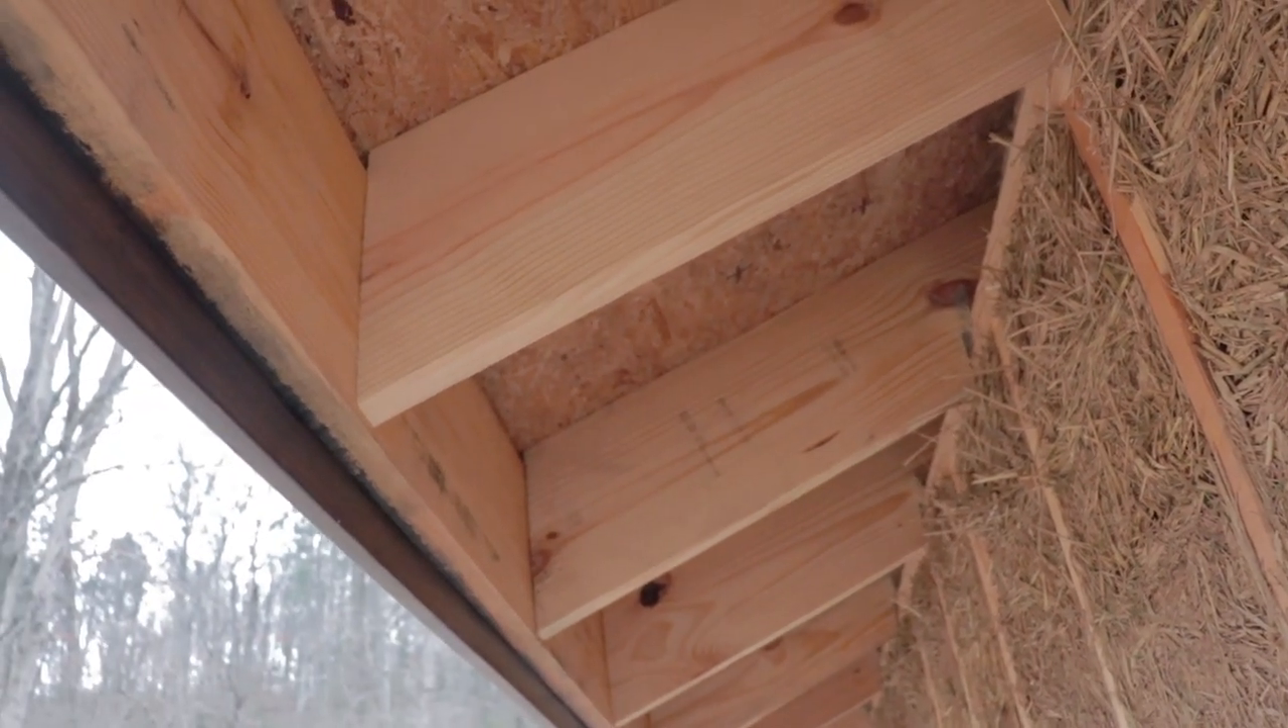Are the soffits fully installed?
No.